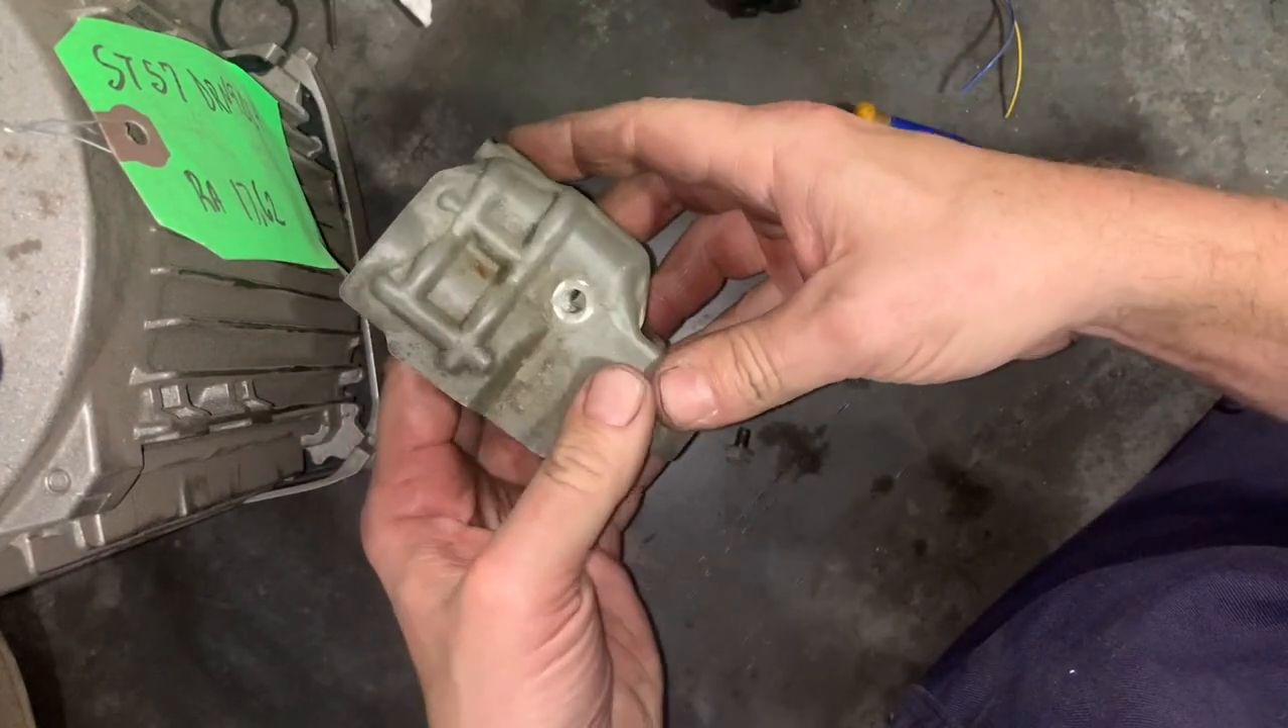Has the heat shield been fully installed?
No.